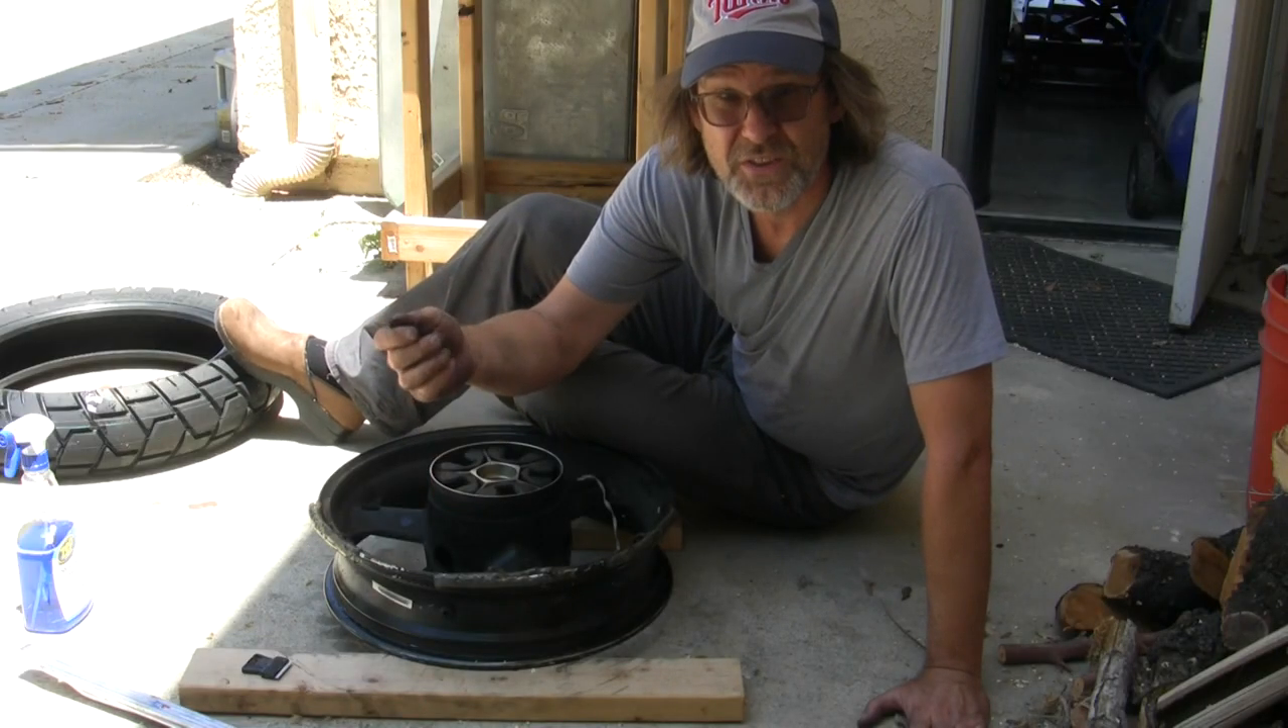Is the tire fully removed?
Yes.